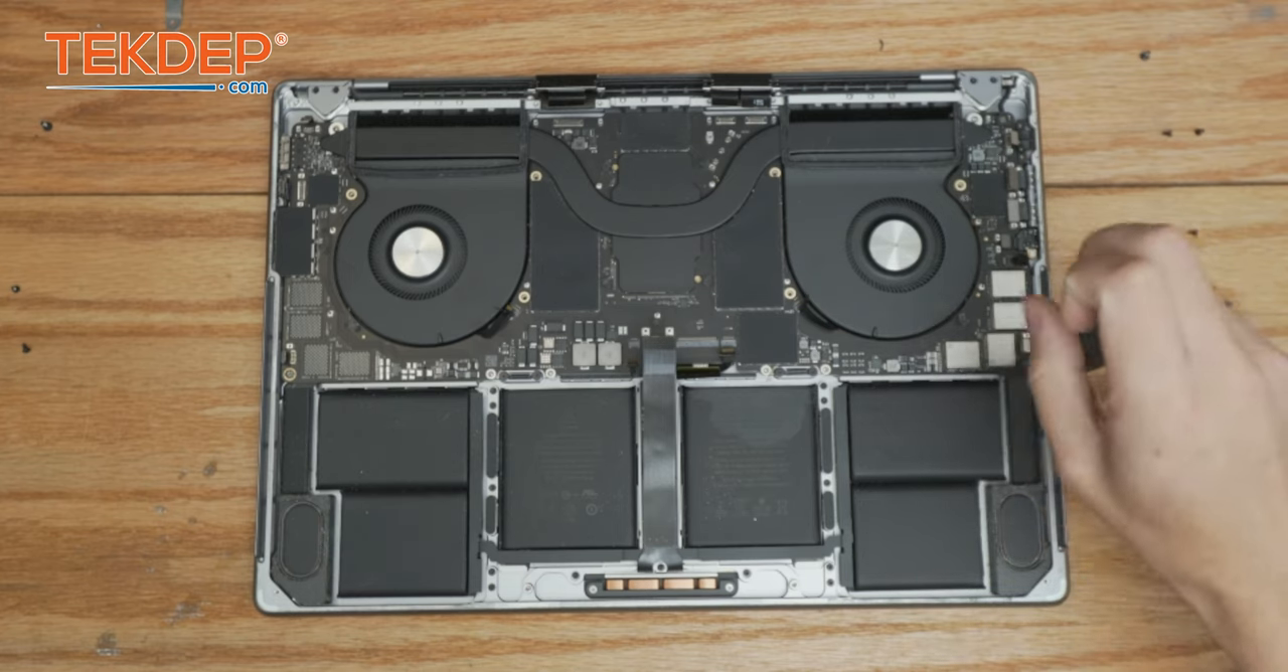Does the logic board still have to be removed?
Yes.